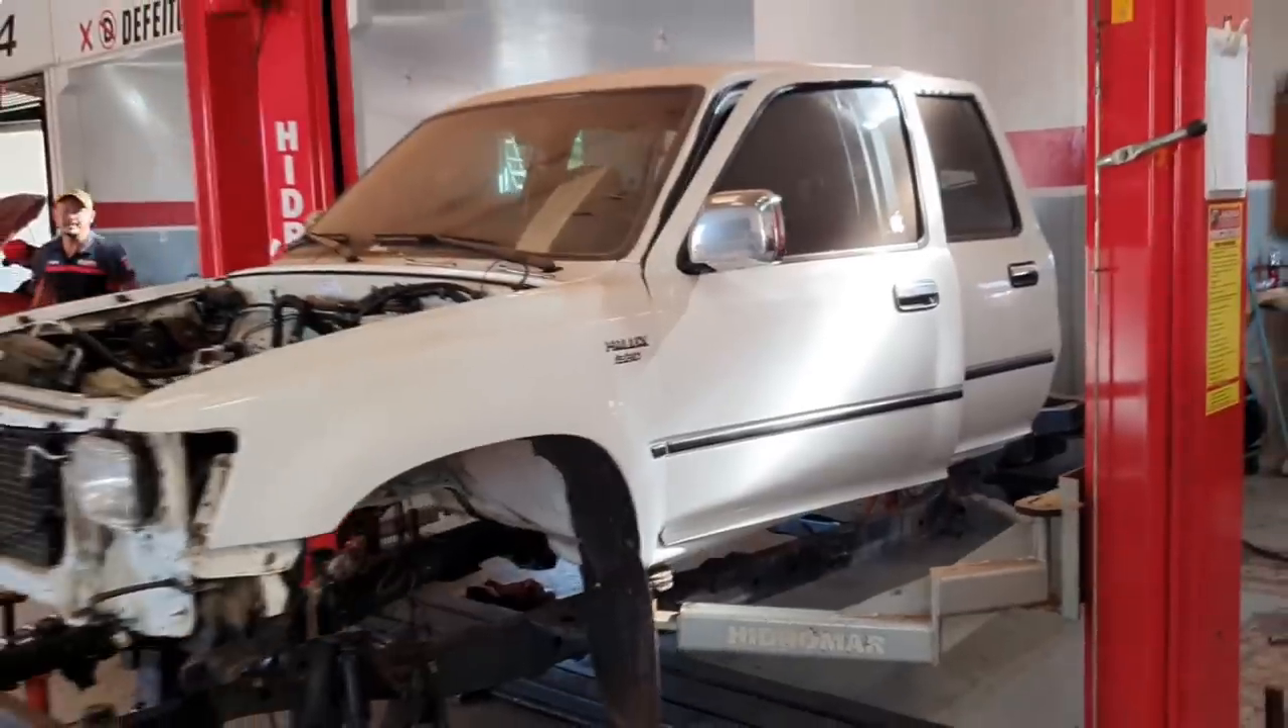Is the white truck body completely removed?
No.